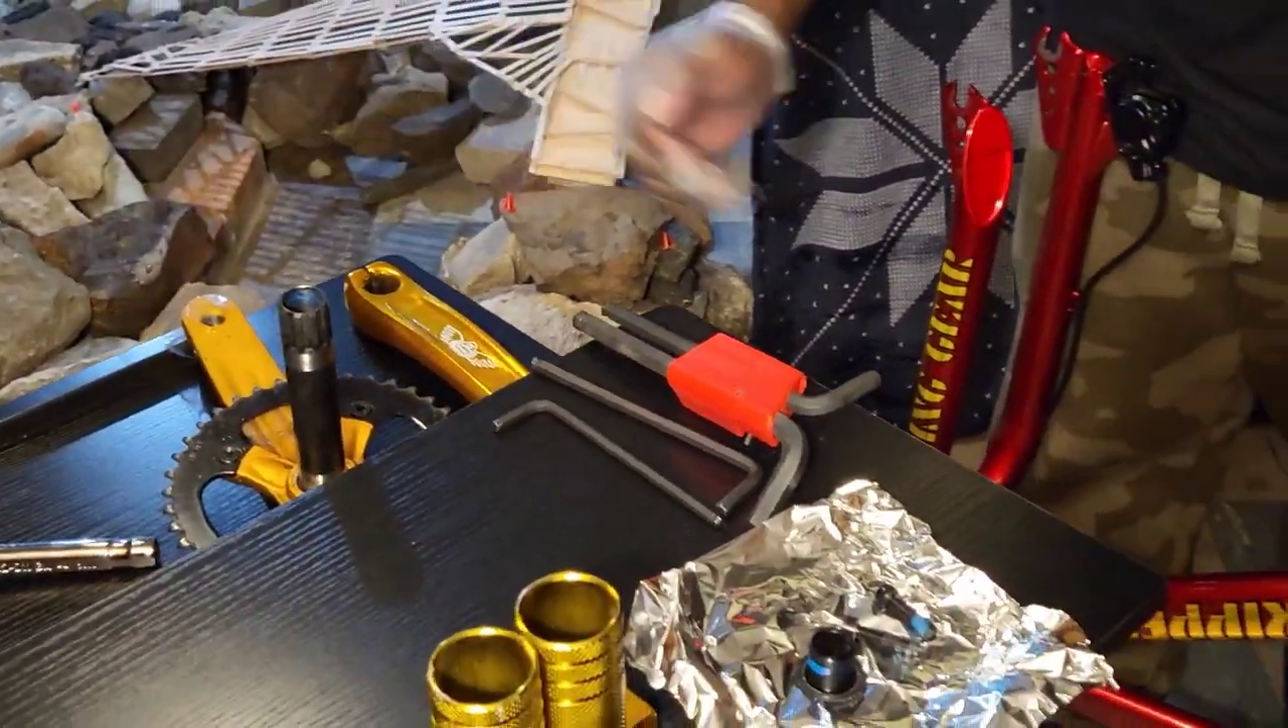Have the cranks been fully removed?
Yes.